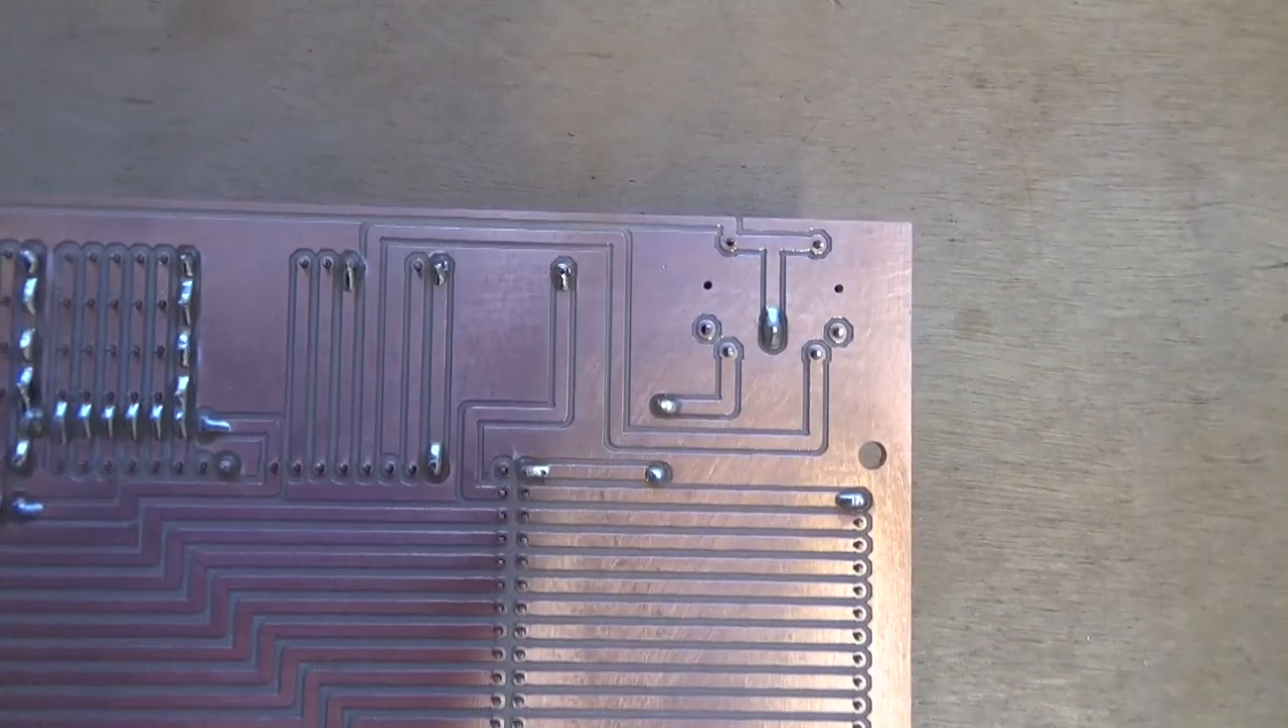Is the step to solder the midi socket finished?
No.